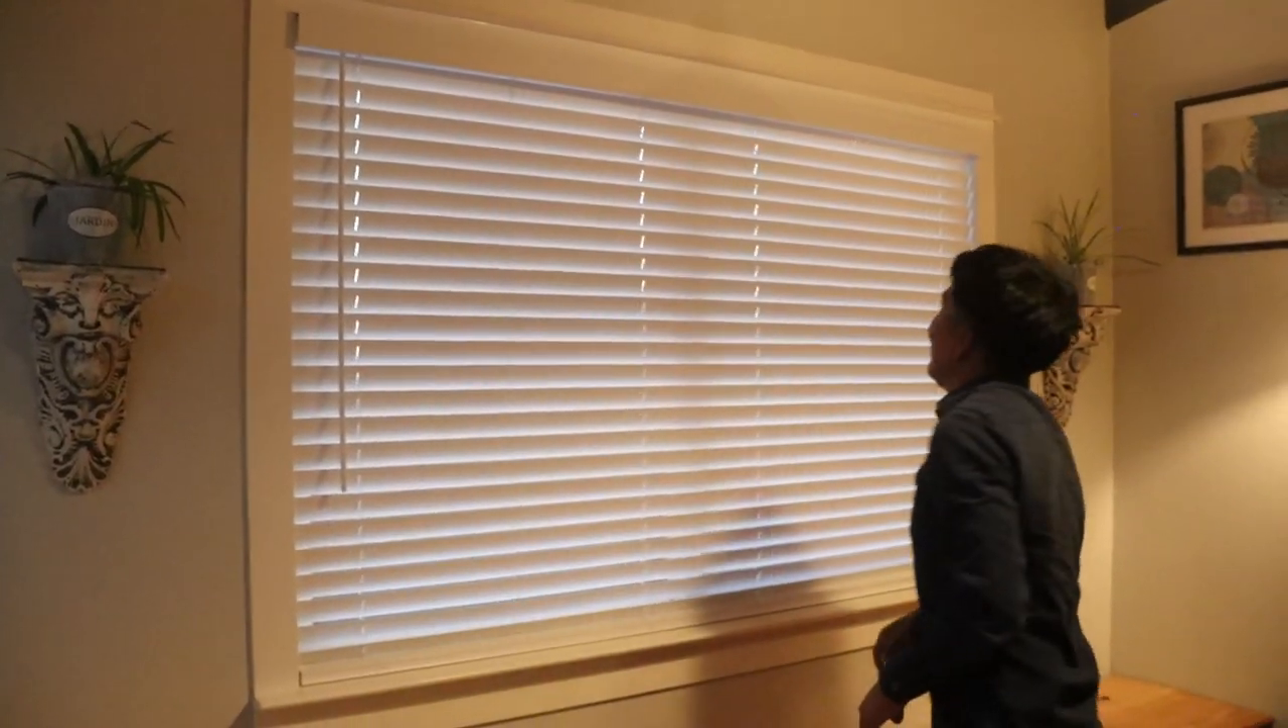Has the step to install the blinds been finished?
Yes.